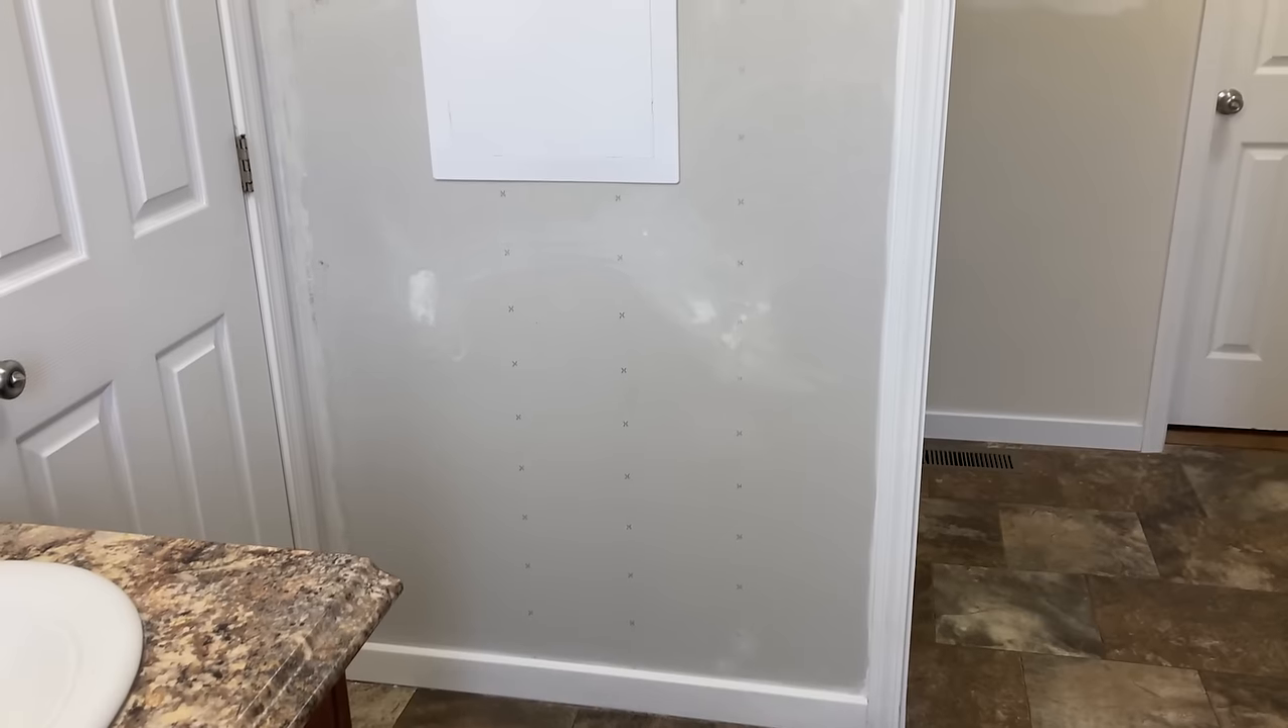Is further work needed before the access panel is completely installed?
No.